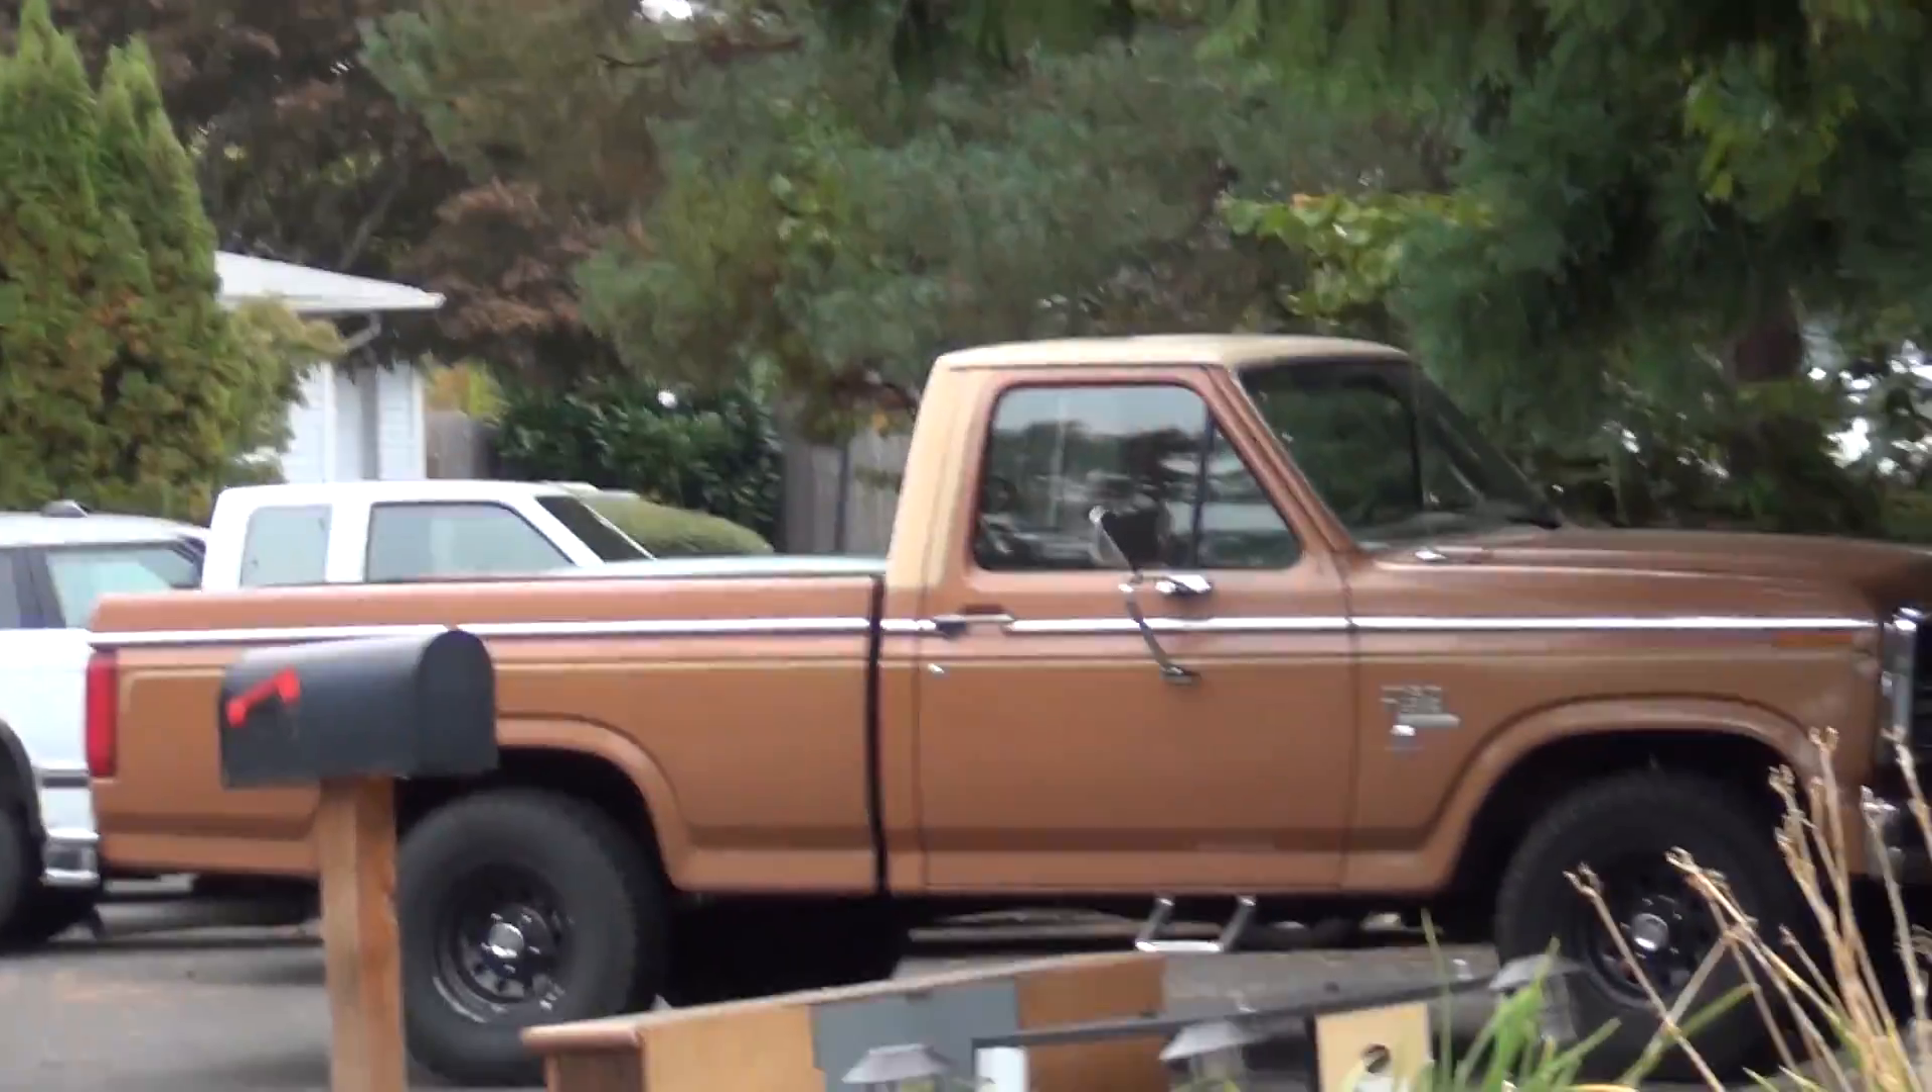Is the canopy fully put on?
No.